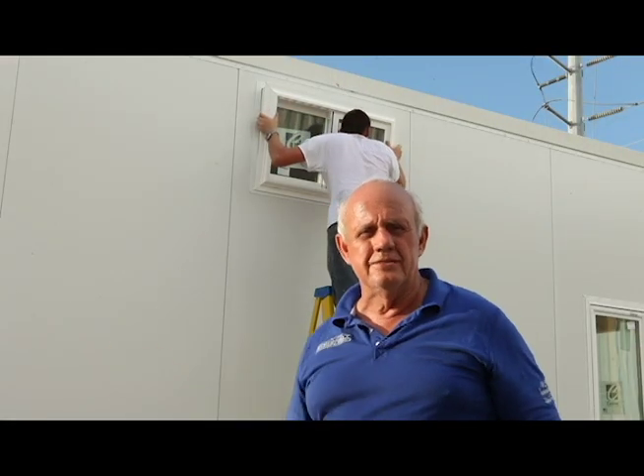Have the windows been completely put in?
No.